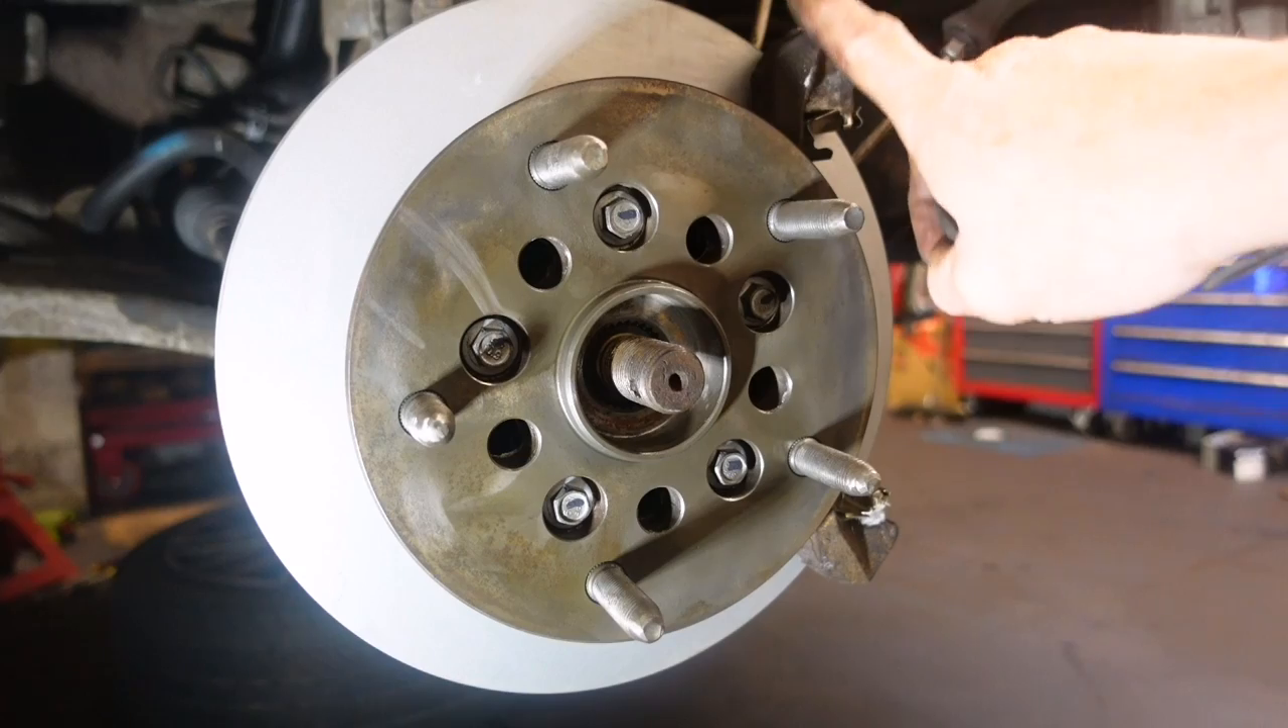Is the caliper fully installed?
No.